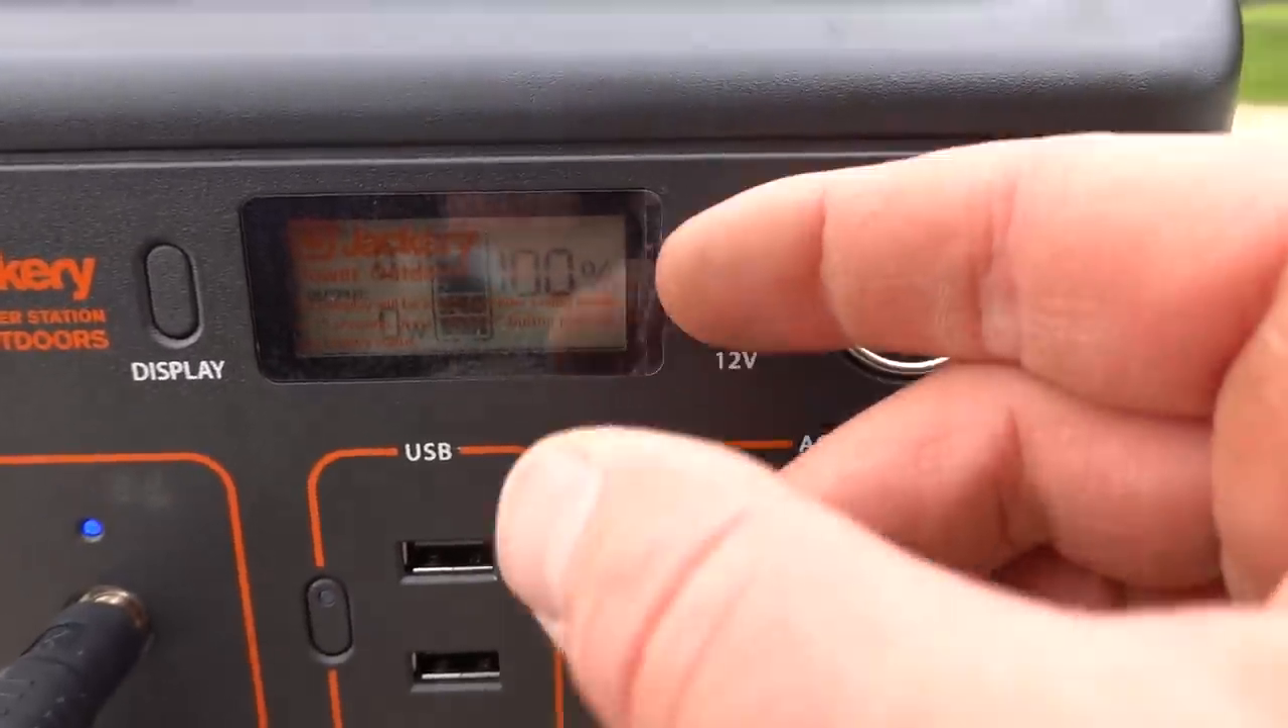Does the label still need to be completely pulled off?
Yes.